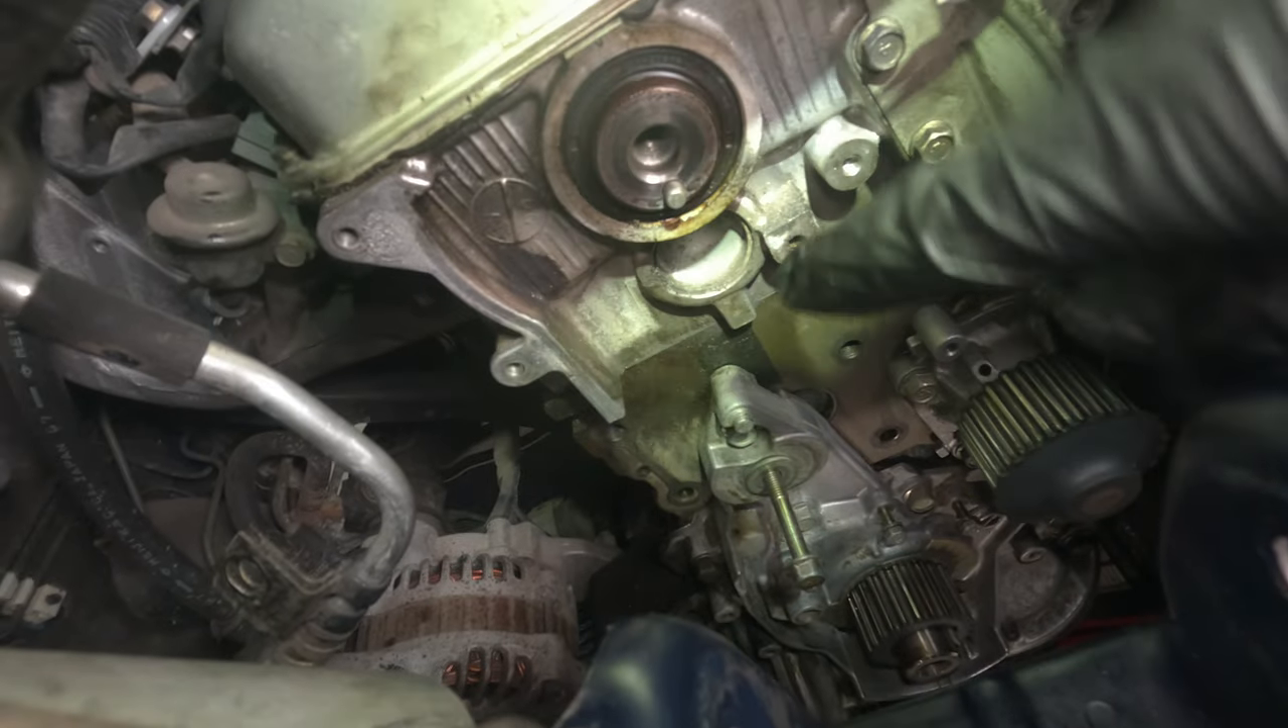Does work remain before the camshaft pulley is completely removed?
No.